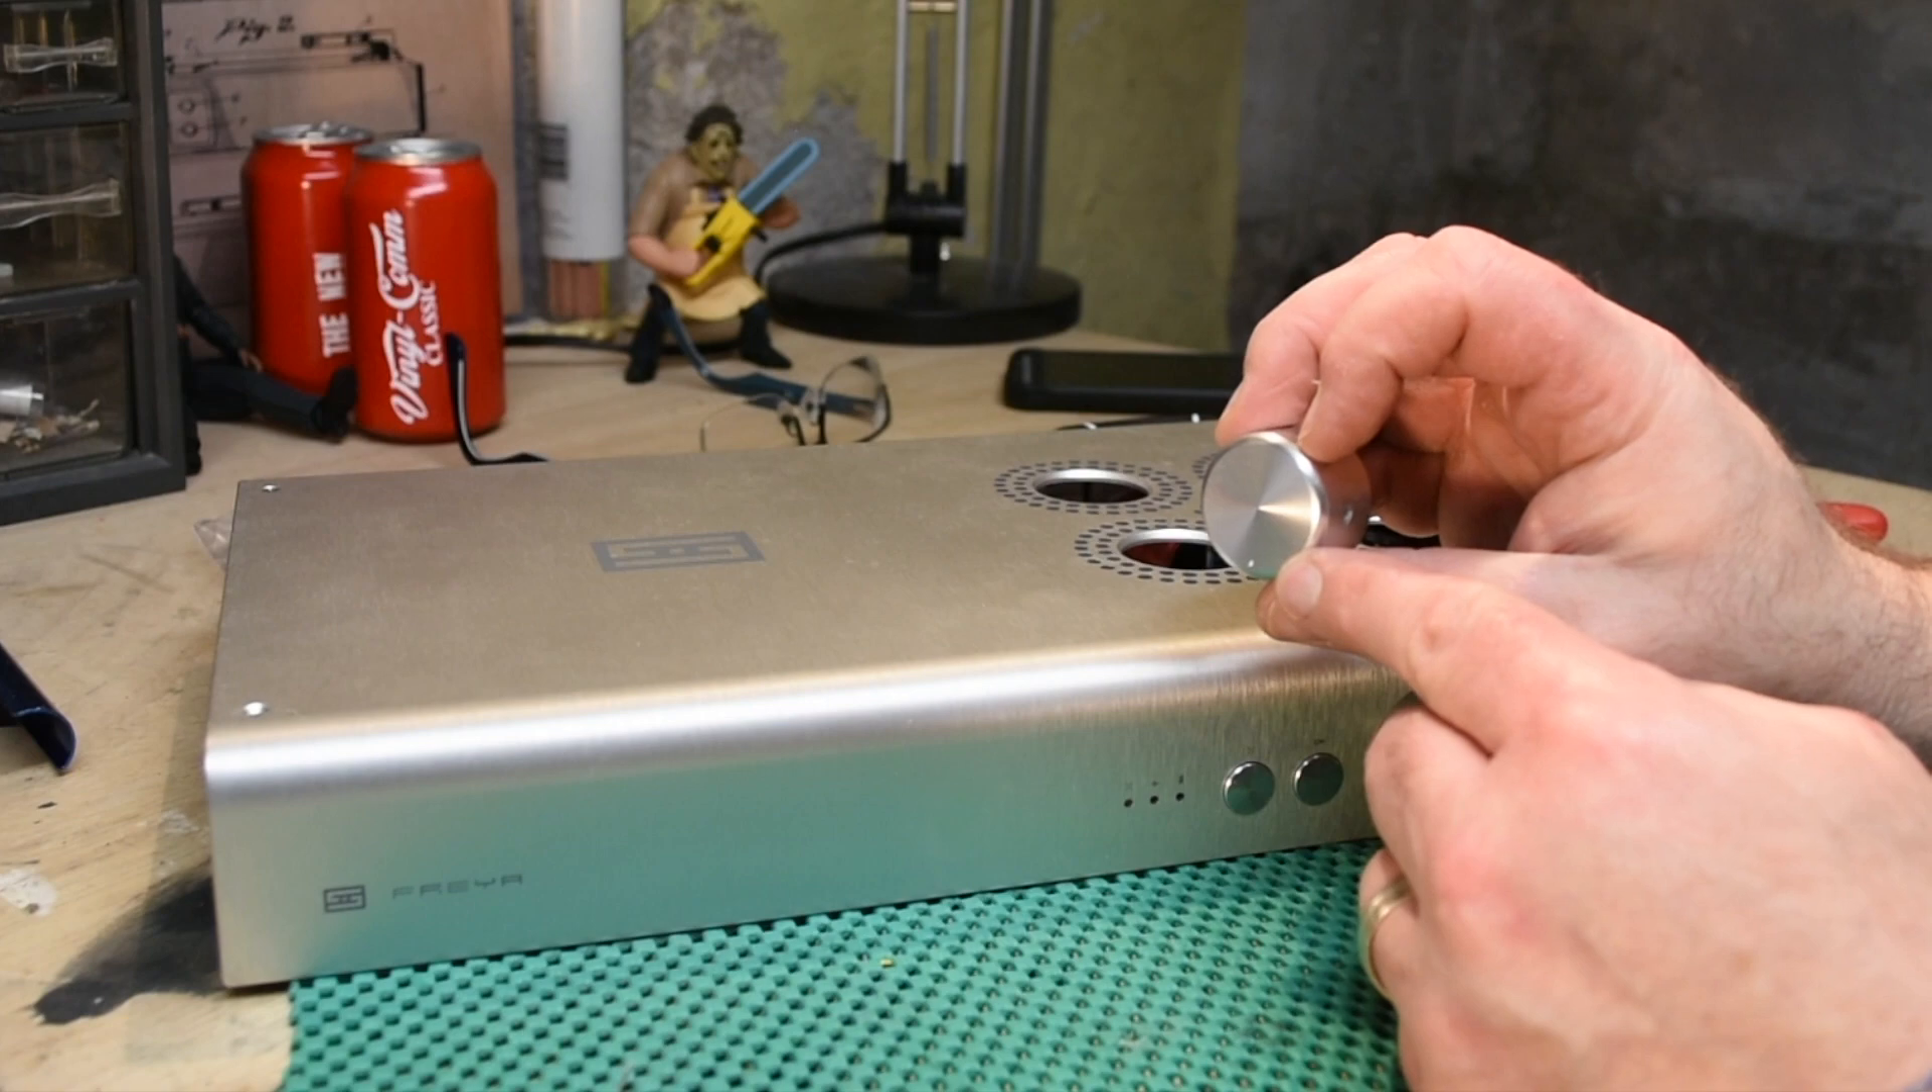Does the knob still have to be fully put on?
Yes.